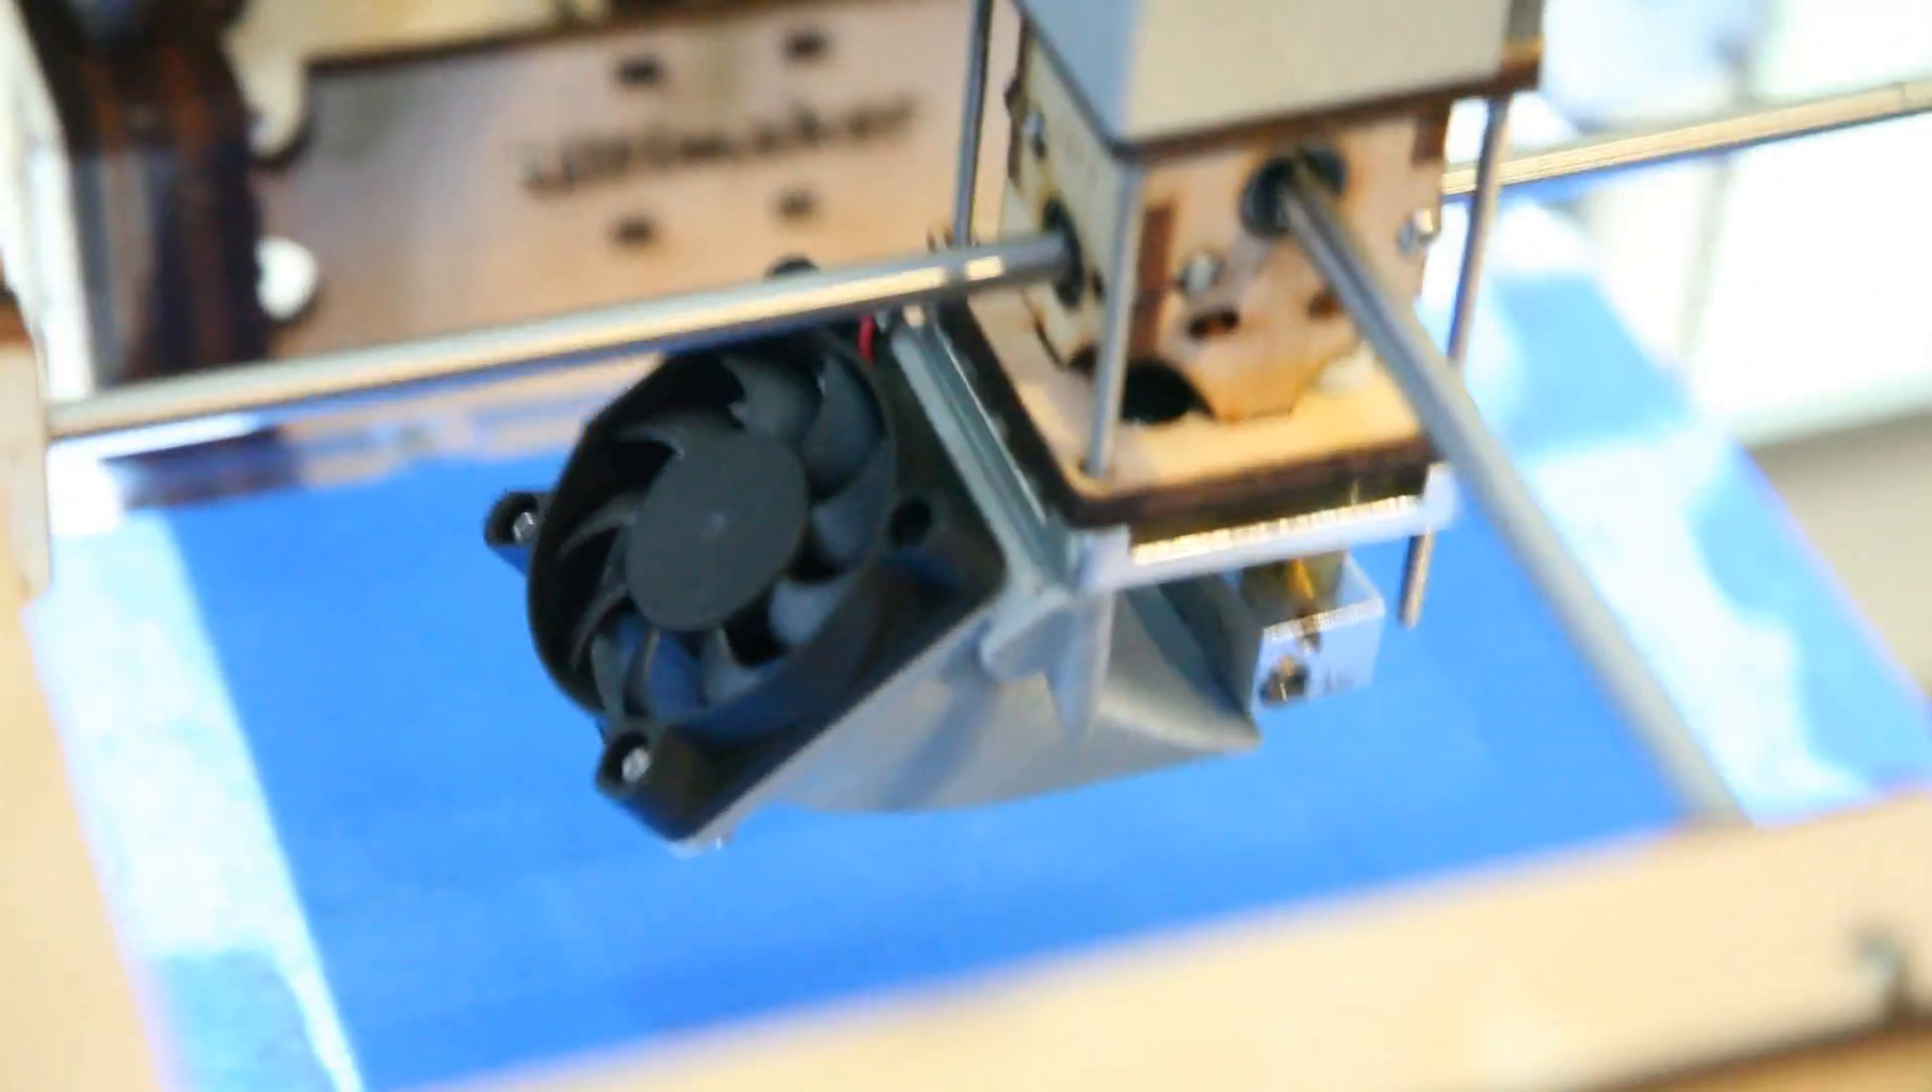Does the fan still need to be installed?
No.